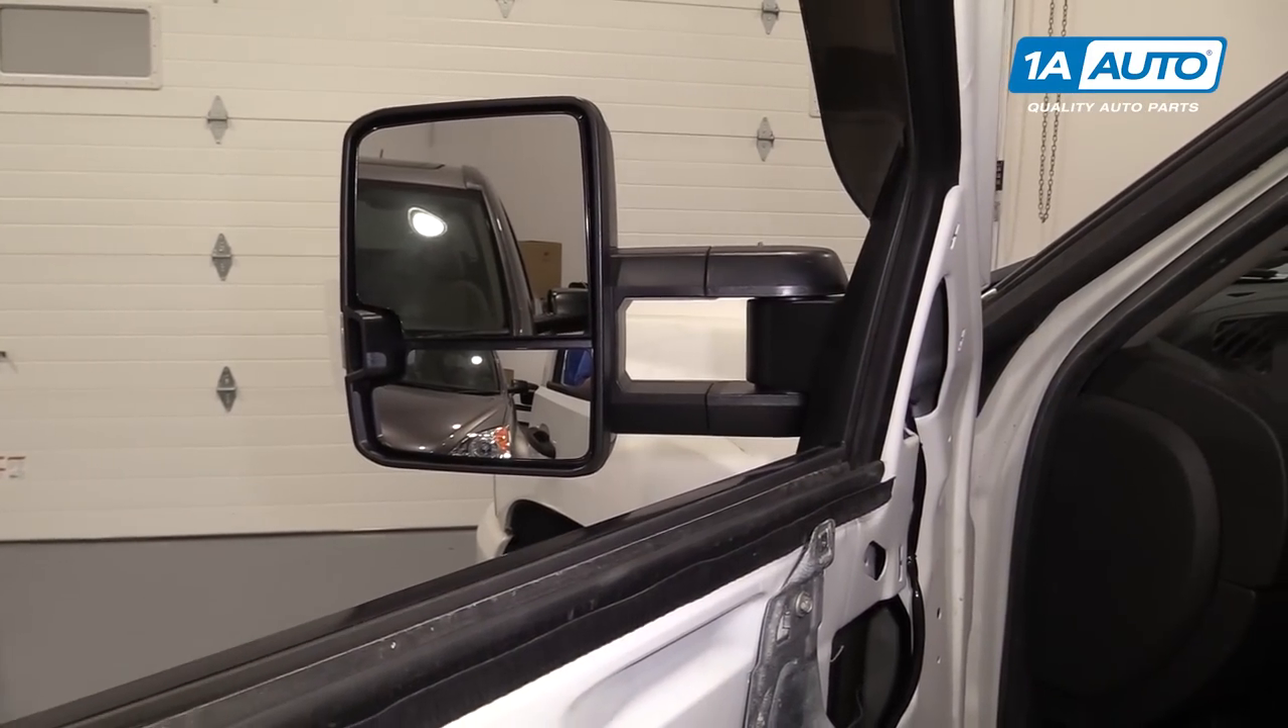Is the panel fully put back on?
No.